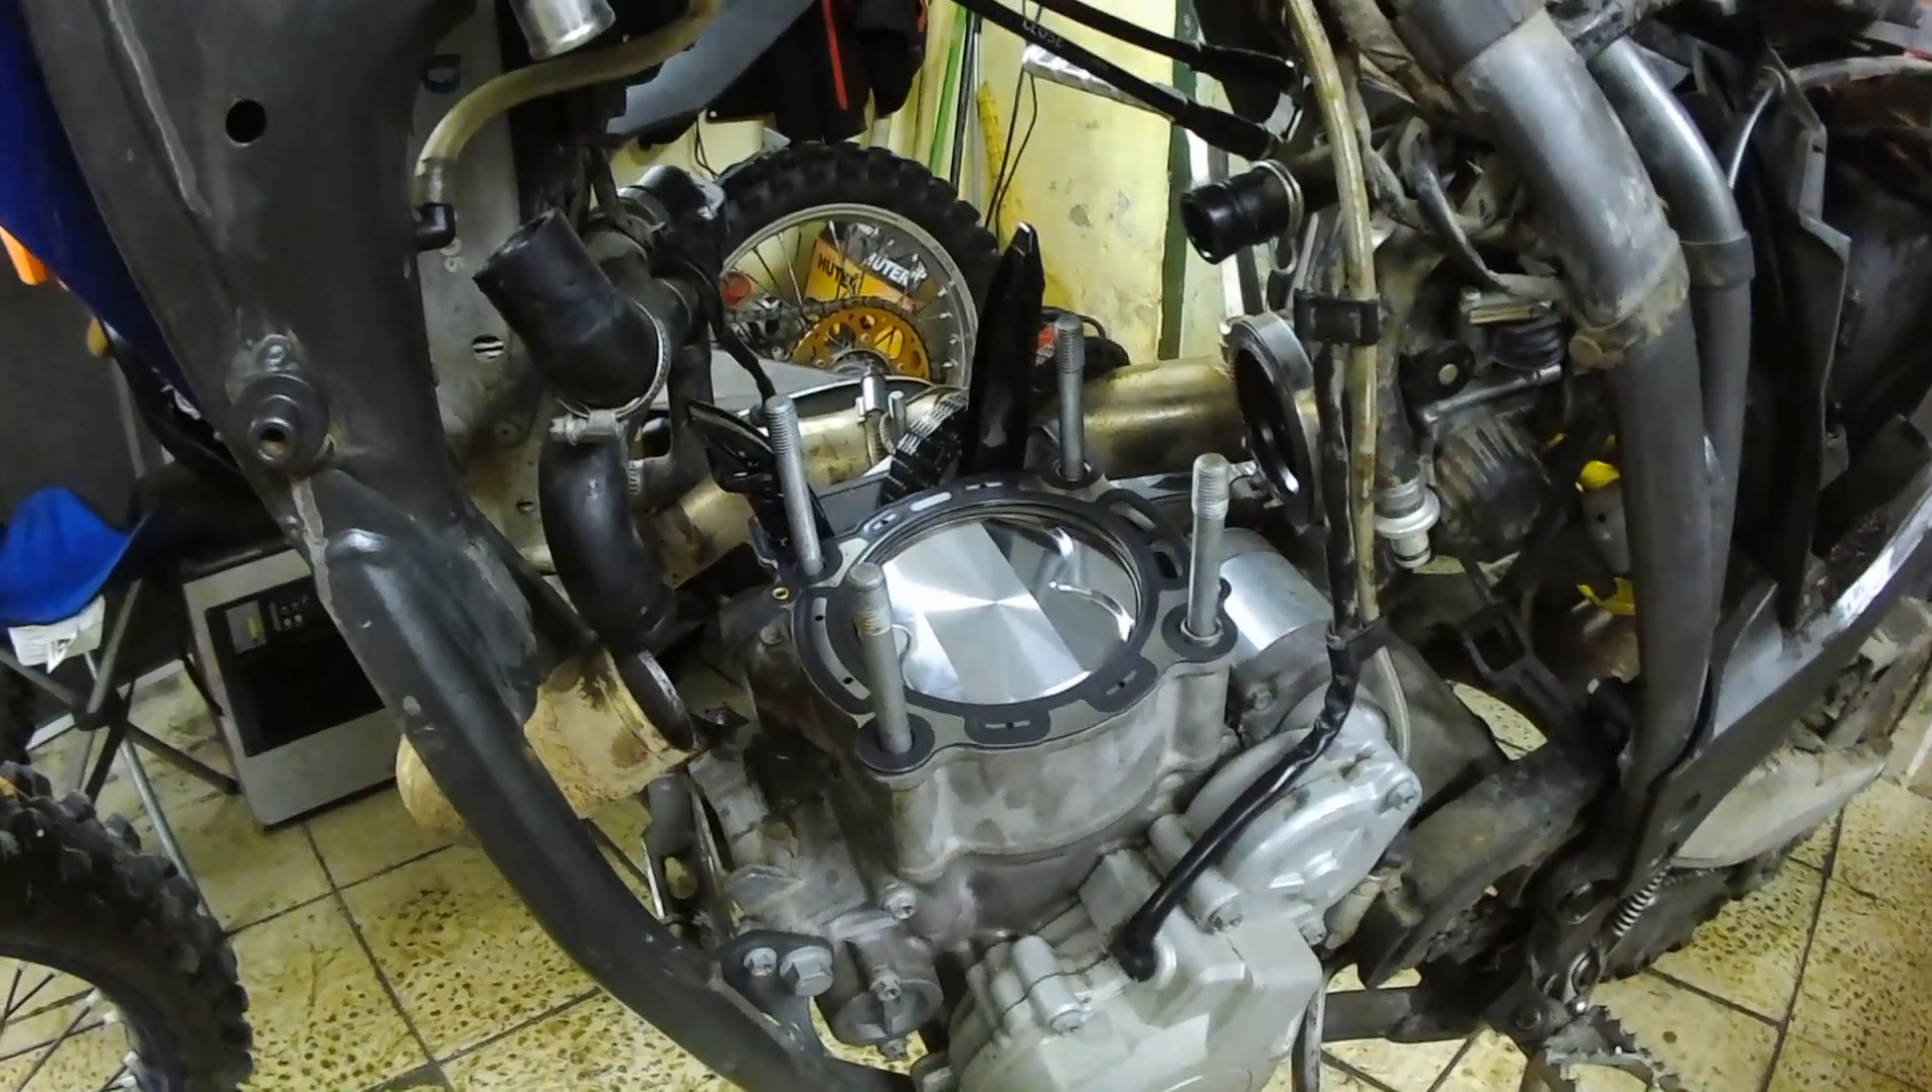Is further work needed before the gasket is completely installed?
No.